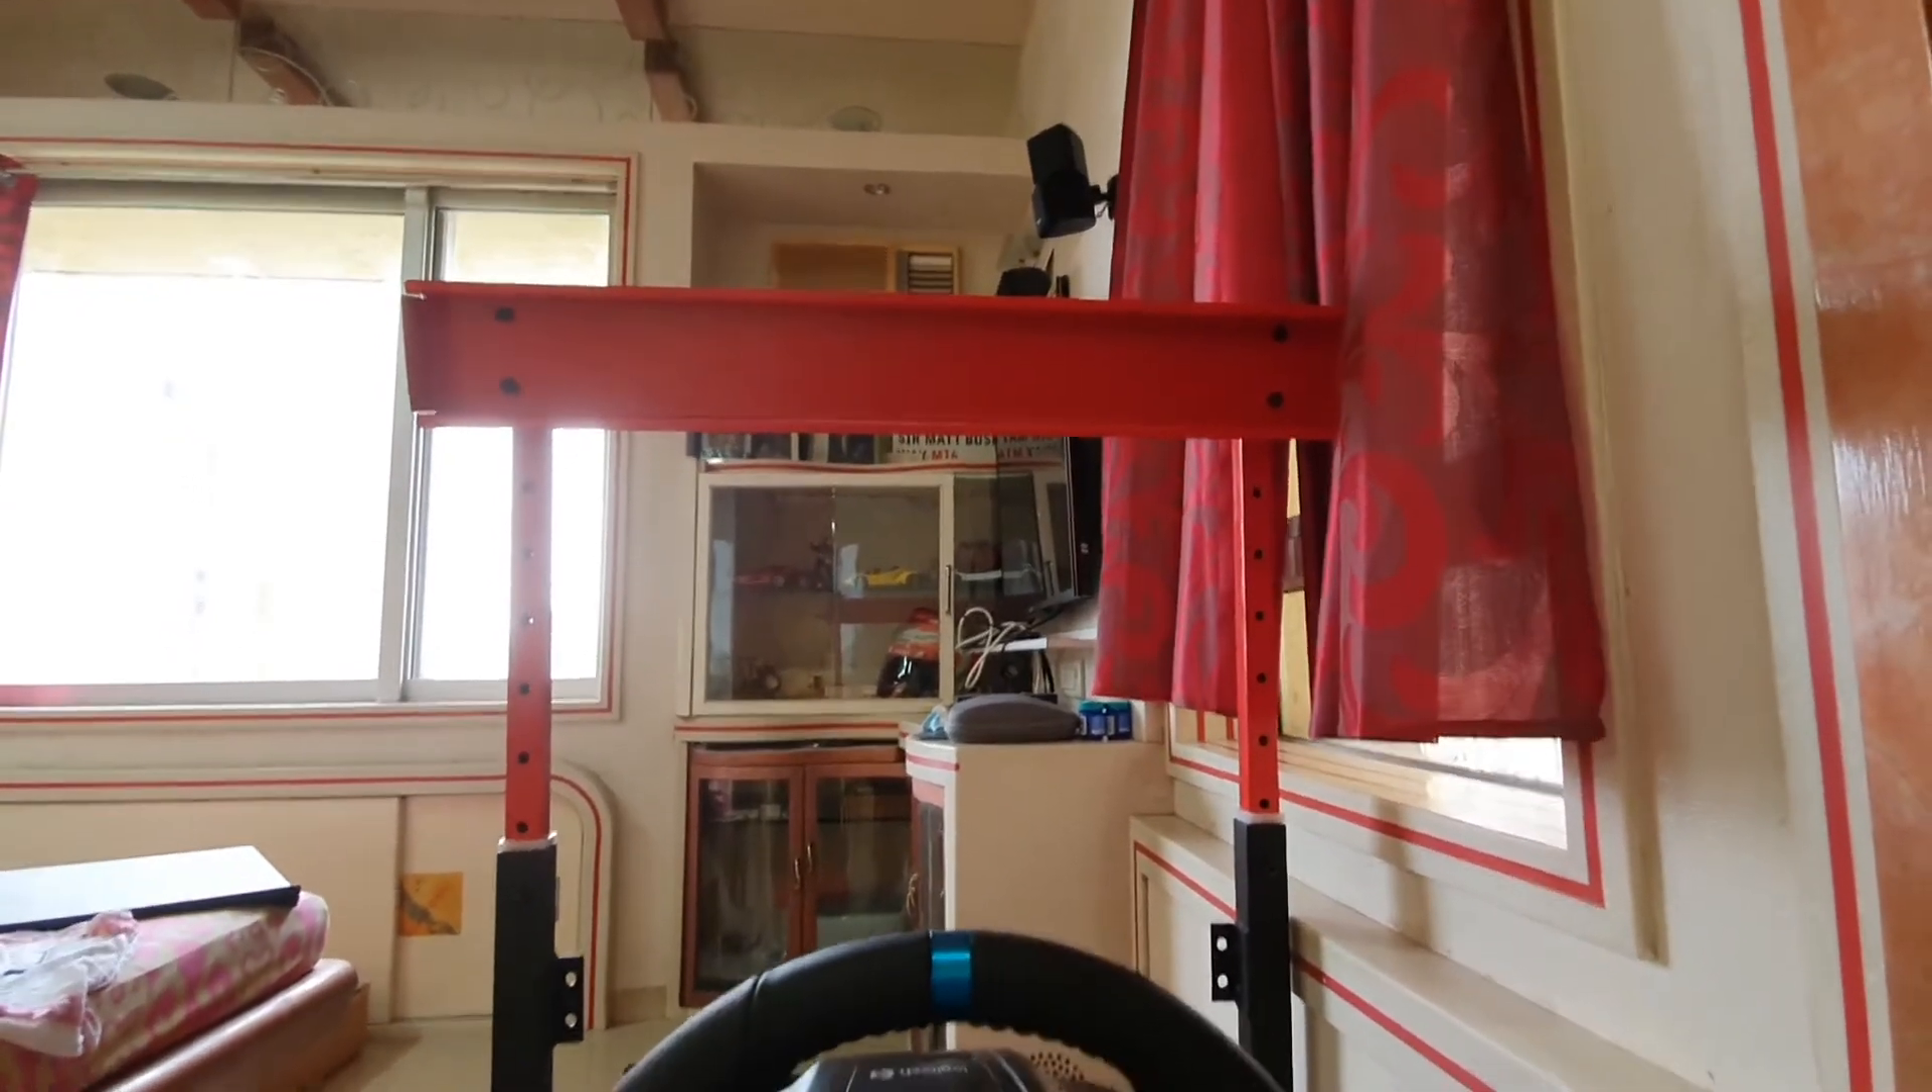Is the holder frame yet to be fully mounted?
No.